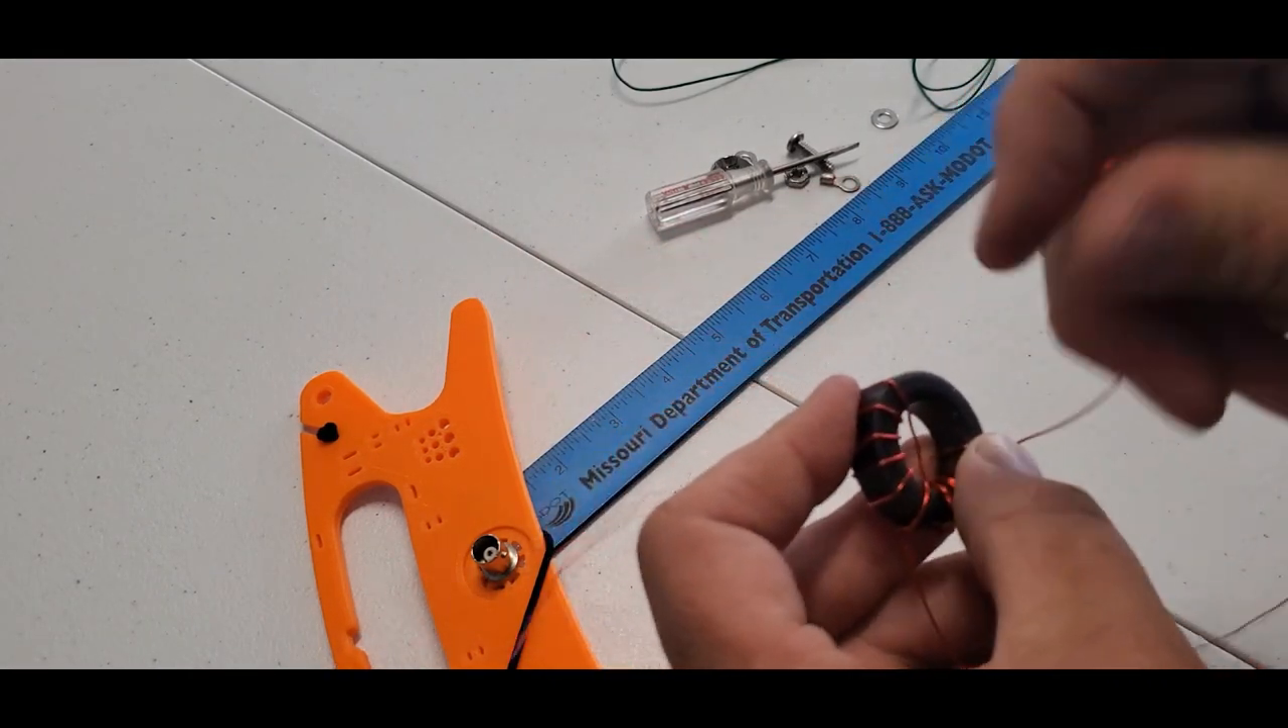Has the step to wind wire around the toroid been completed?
No.